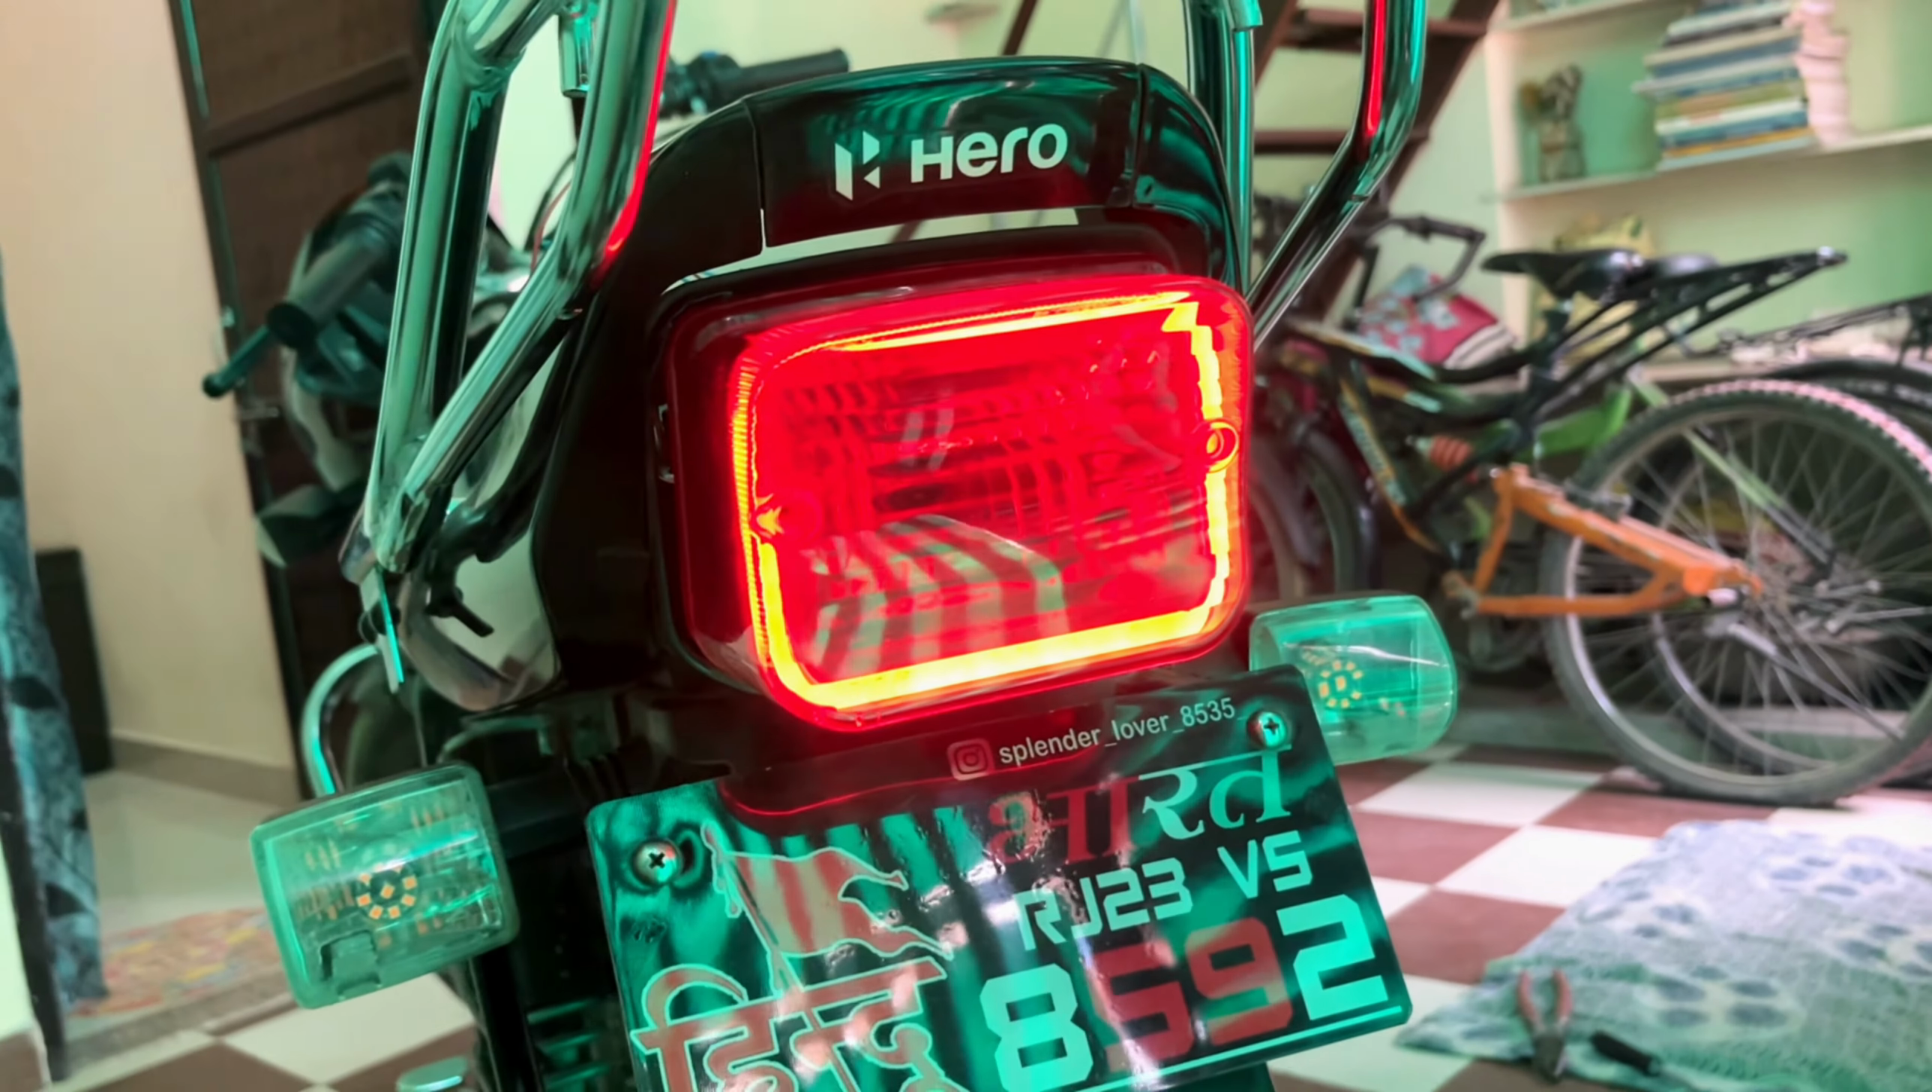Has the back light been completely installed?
Yes.